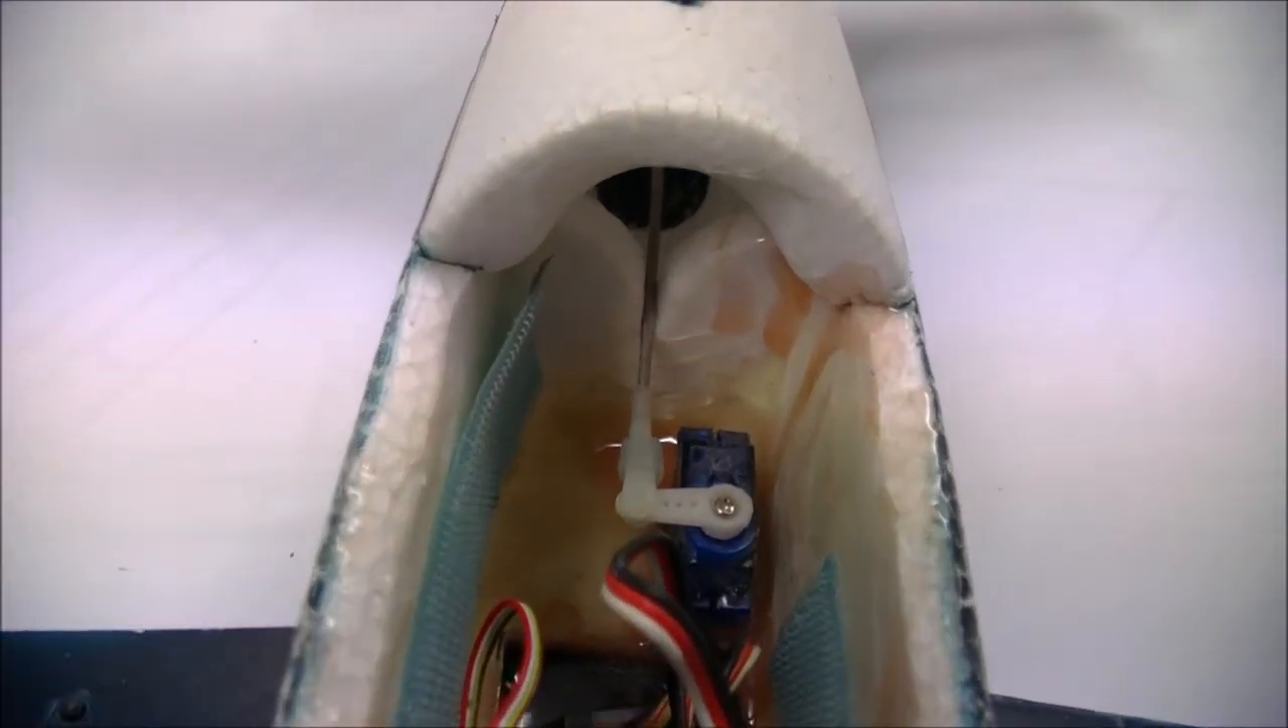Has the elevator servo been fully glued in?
Yes.